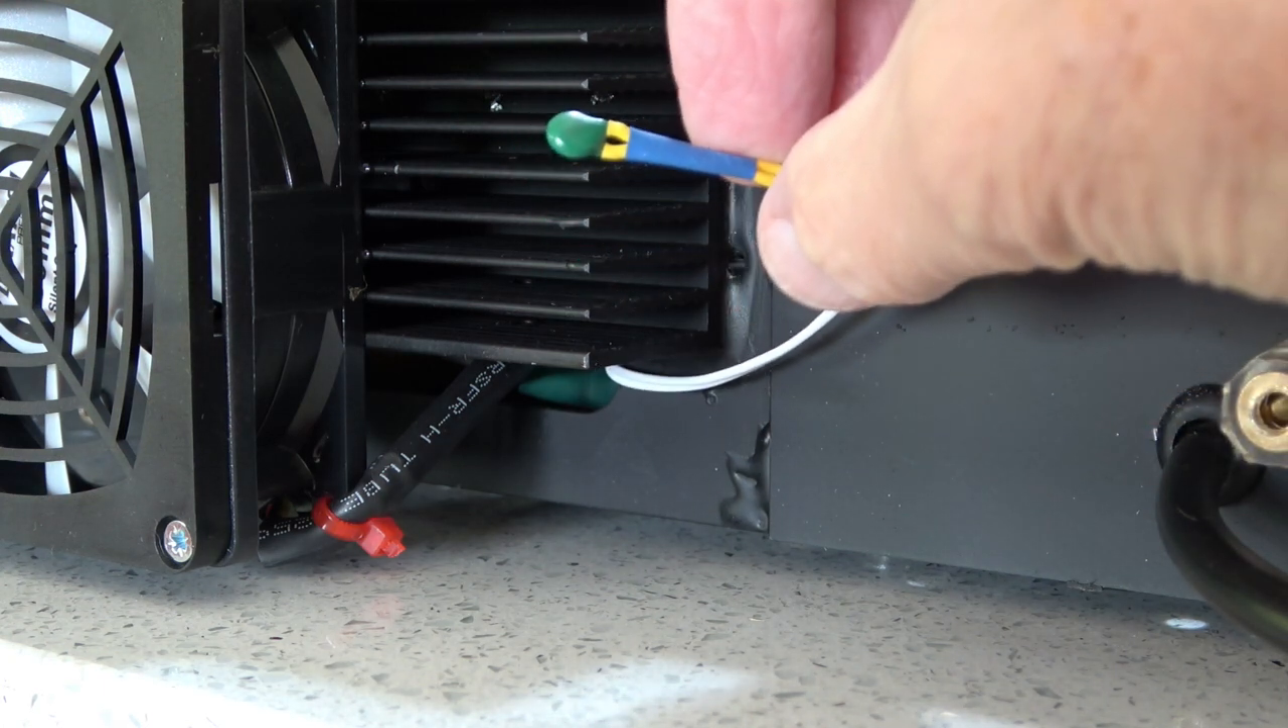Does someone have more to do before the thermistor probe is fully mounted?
Yes.